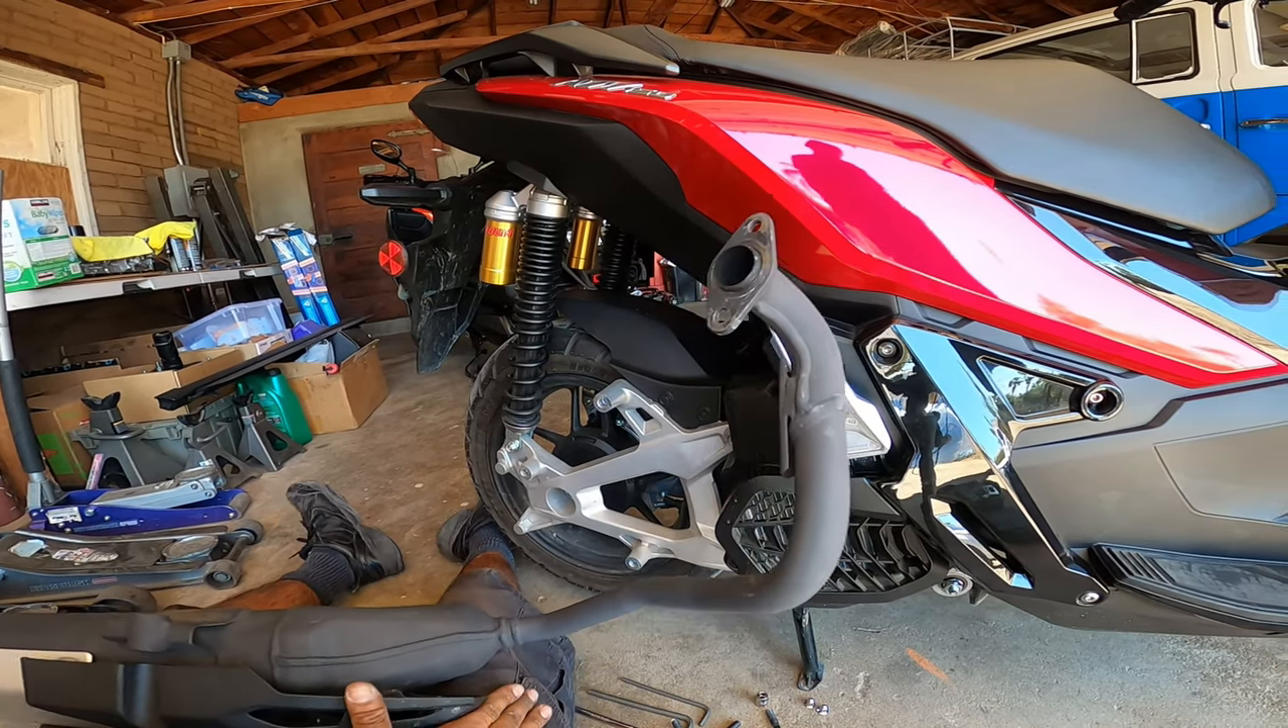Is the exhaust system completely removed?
Yes.